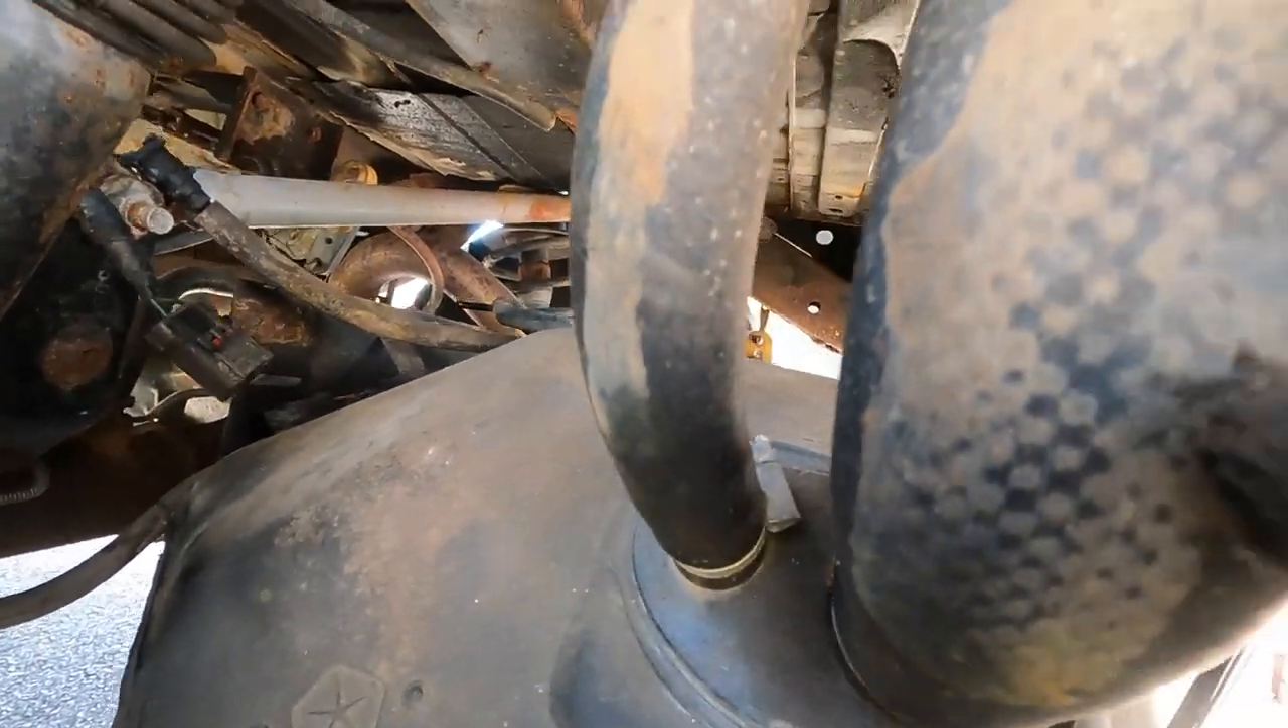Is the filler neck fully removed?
No.